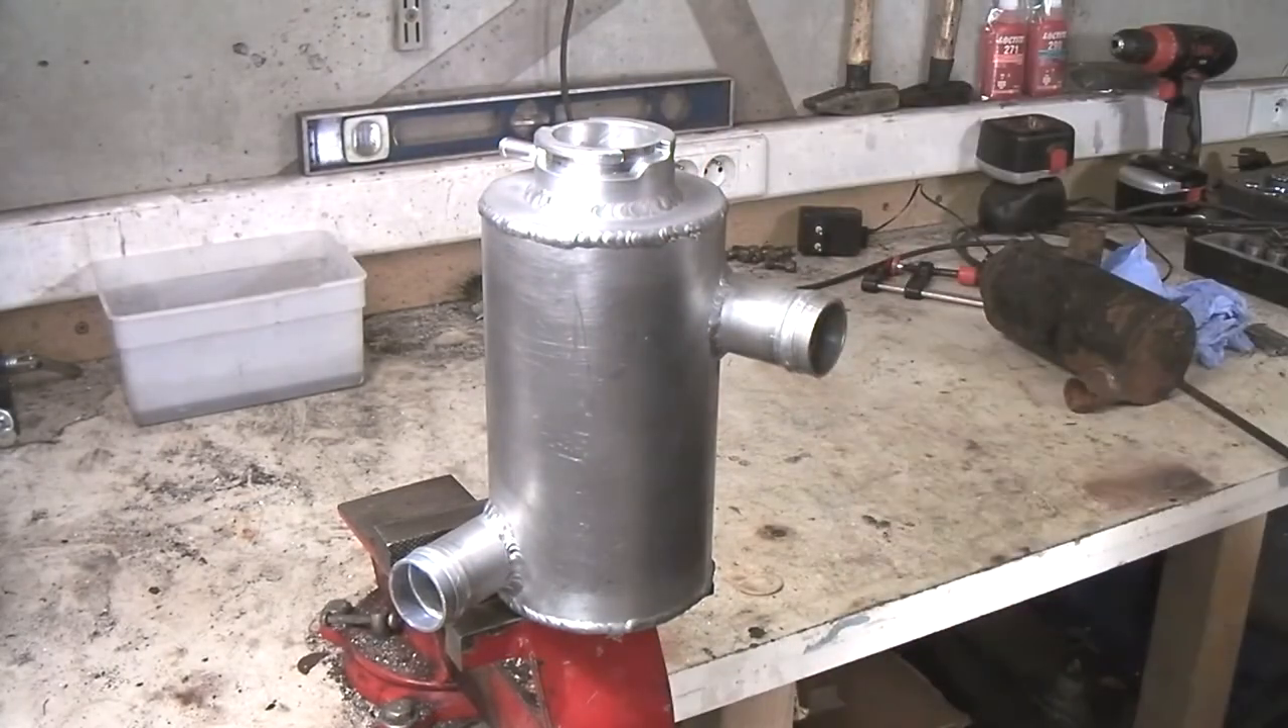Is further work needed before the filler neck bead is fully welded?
No.